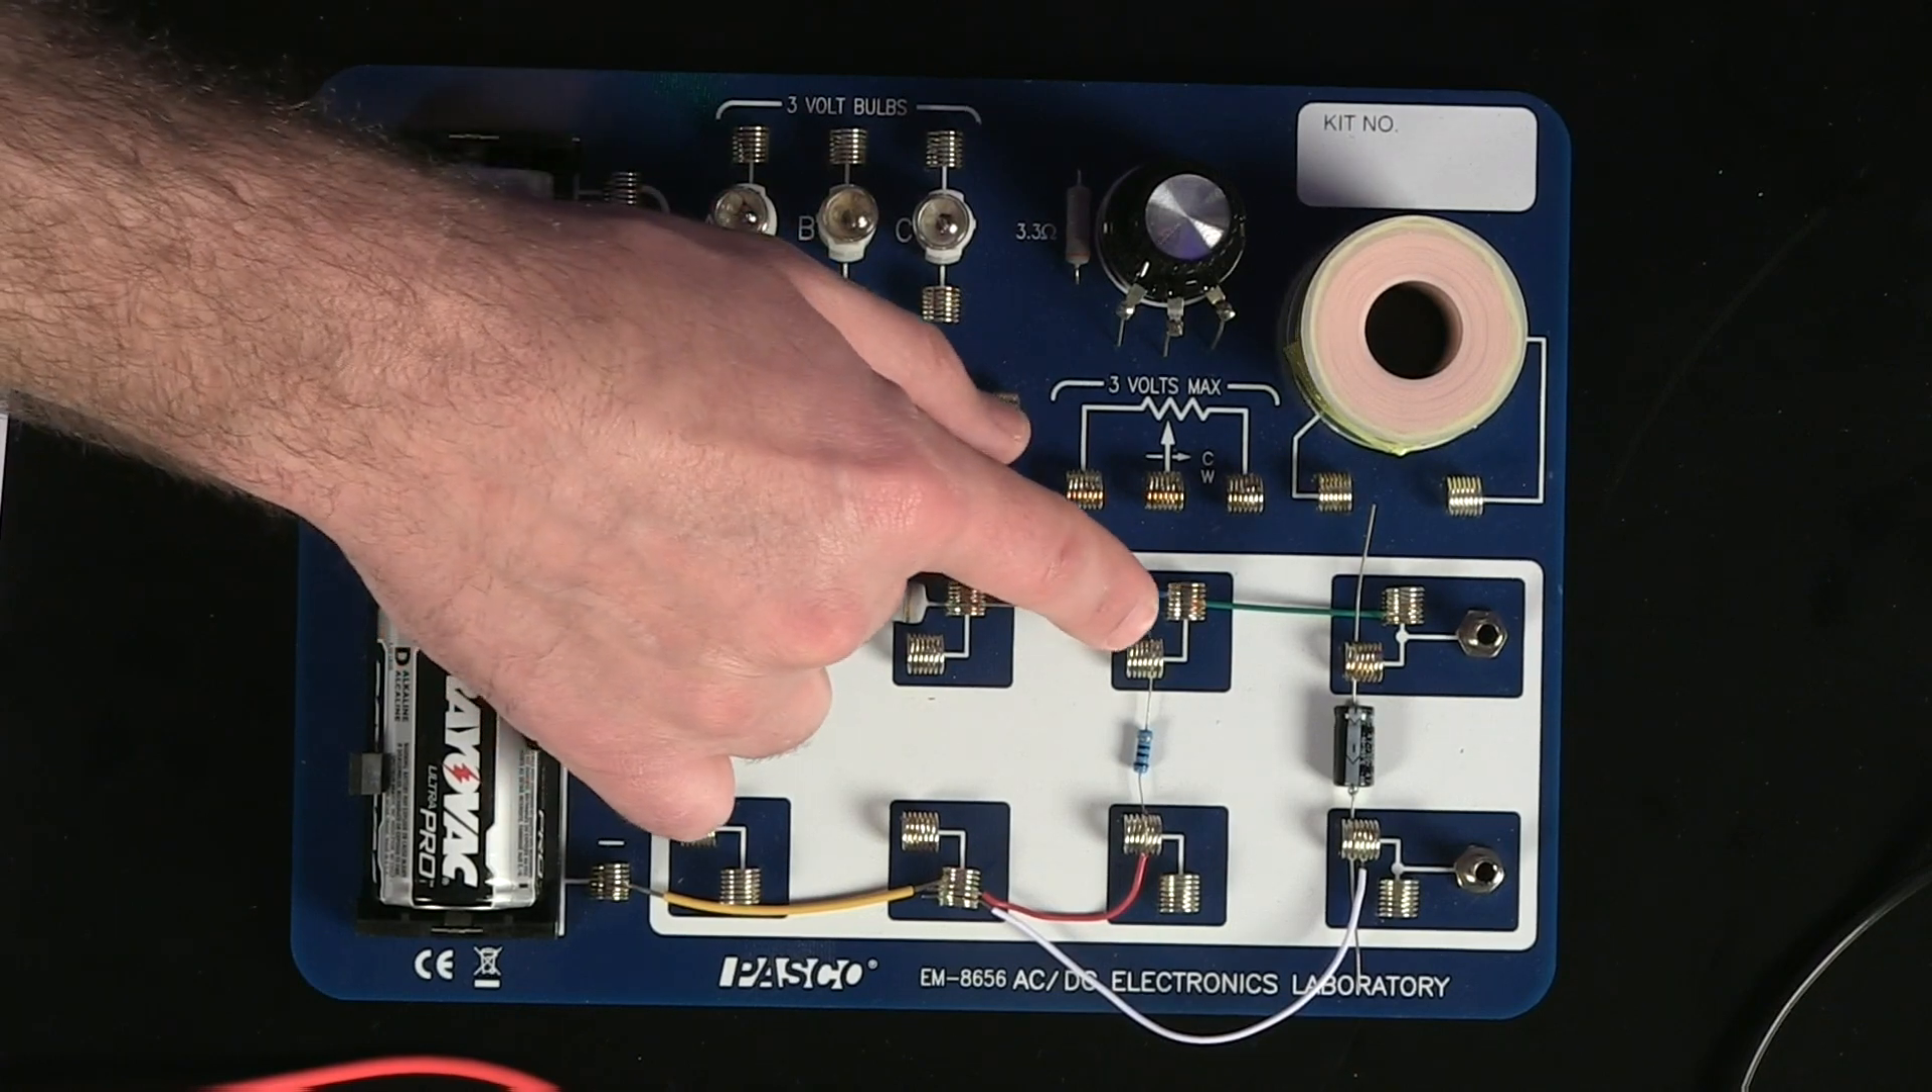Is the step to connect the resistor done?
Yes.